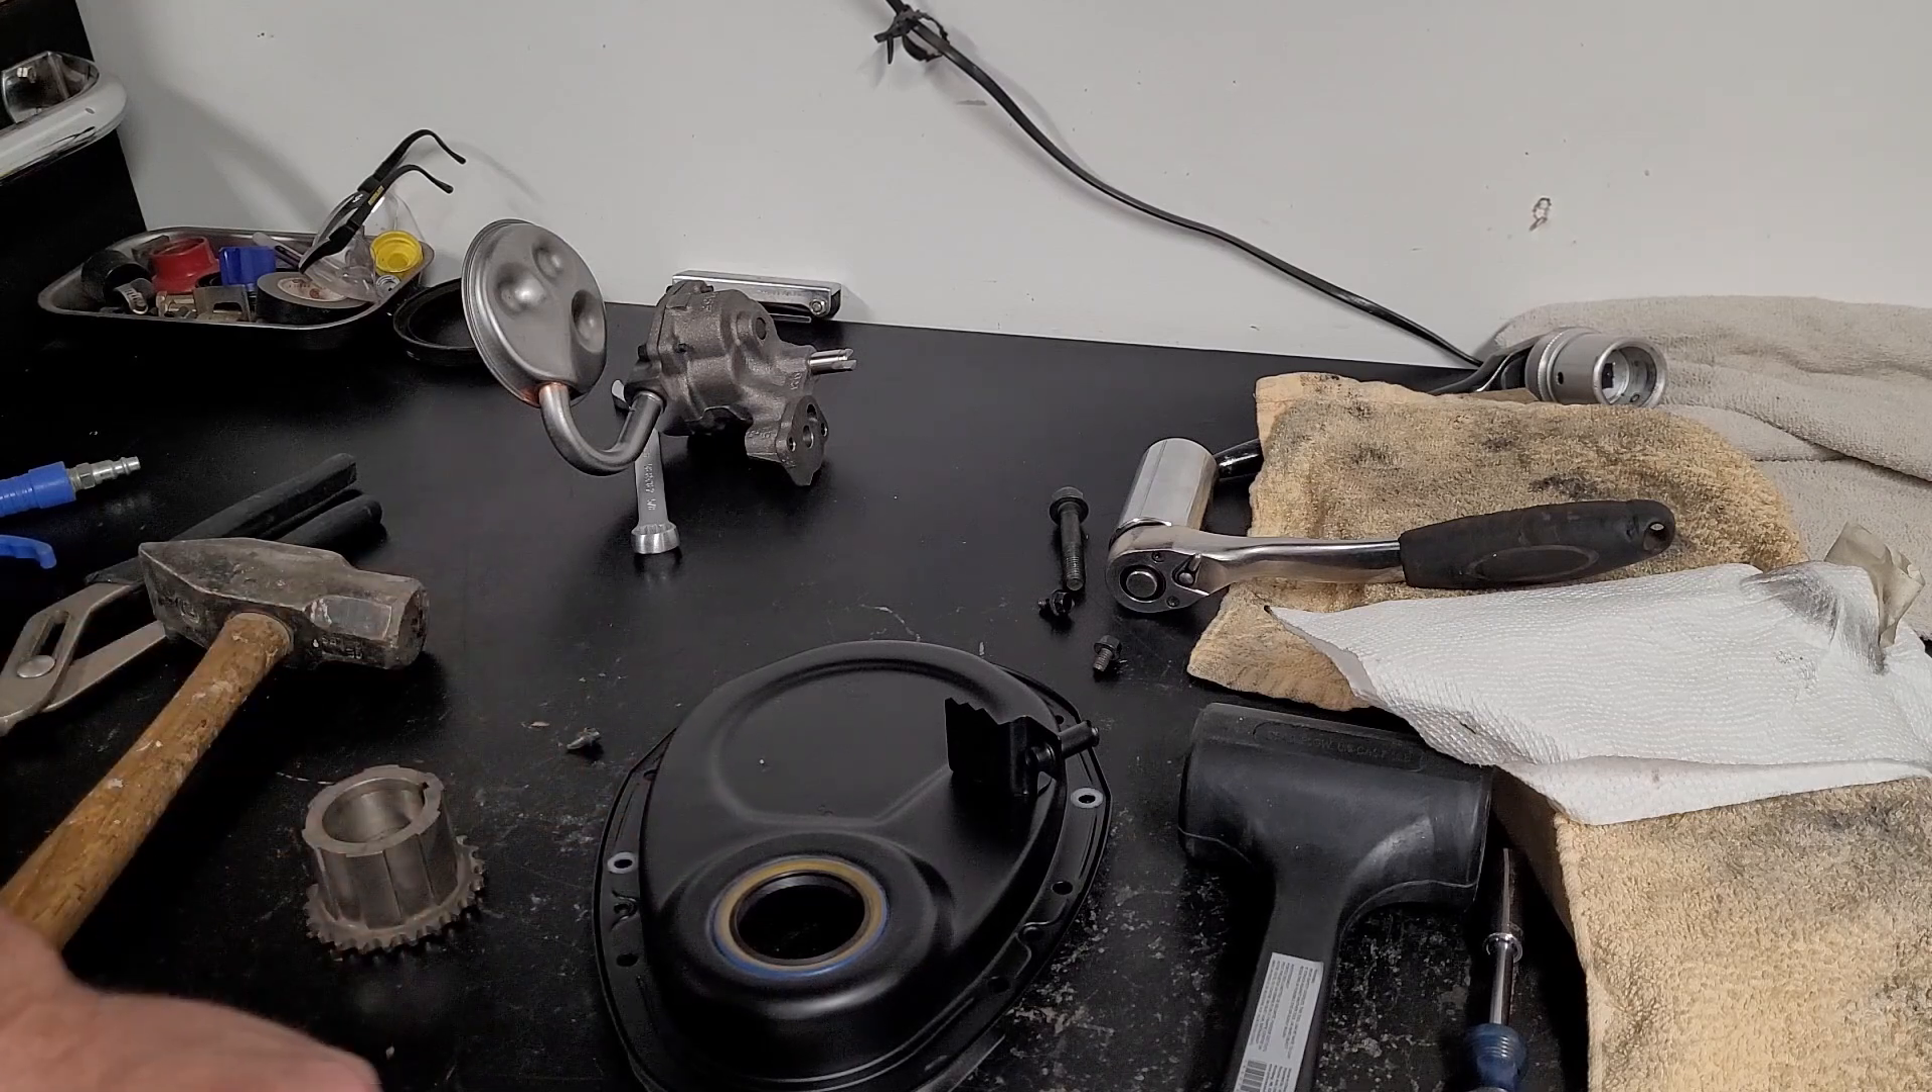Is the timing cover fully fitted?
No.